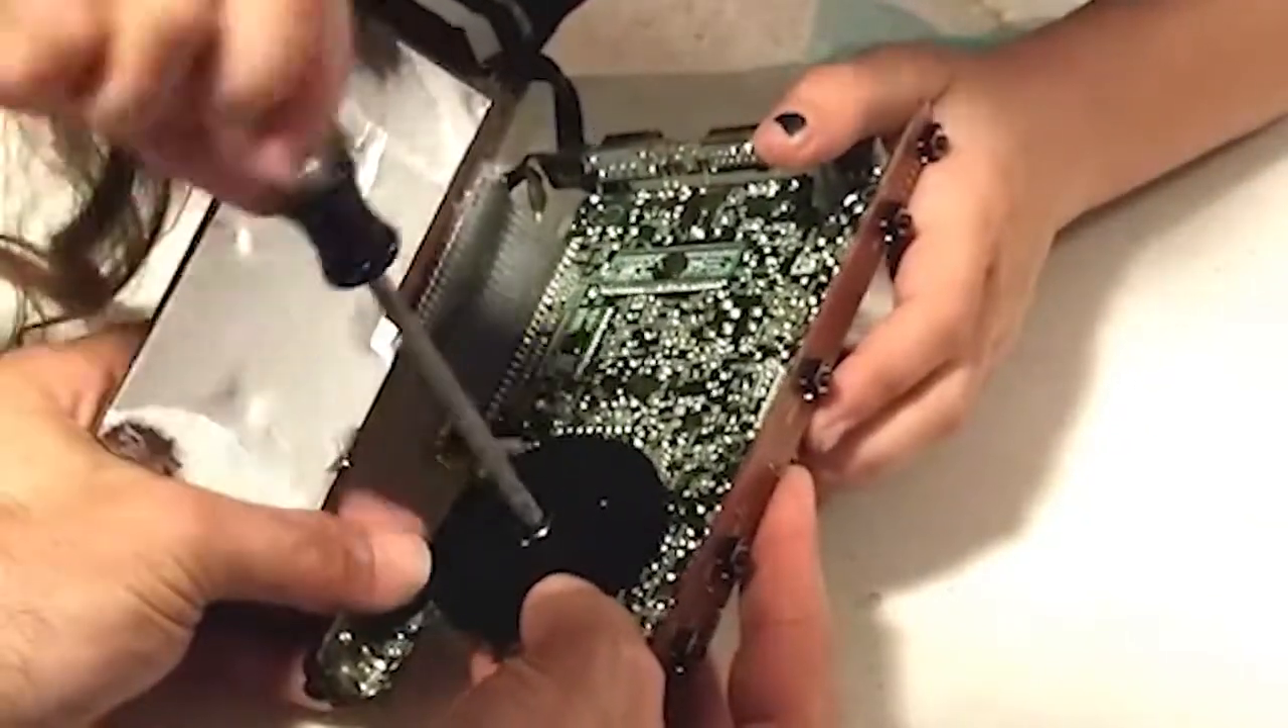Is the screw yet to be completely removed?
Yes.